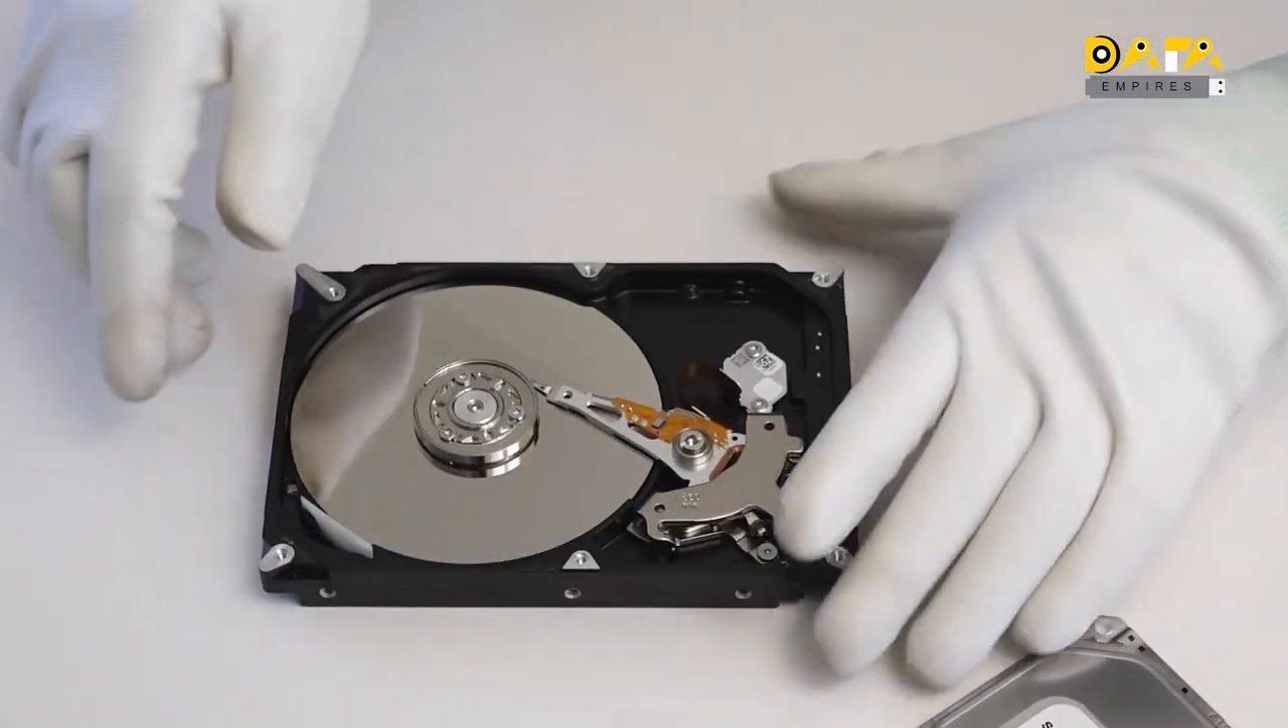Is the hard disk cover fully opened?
Yes.